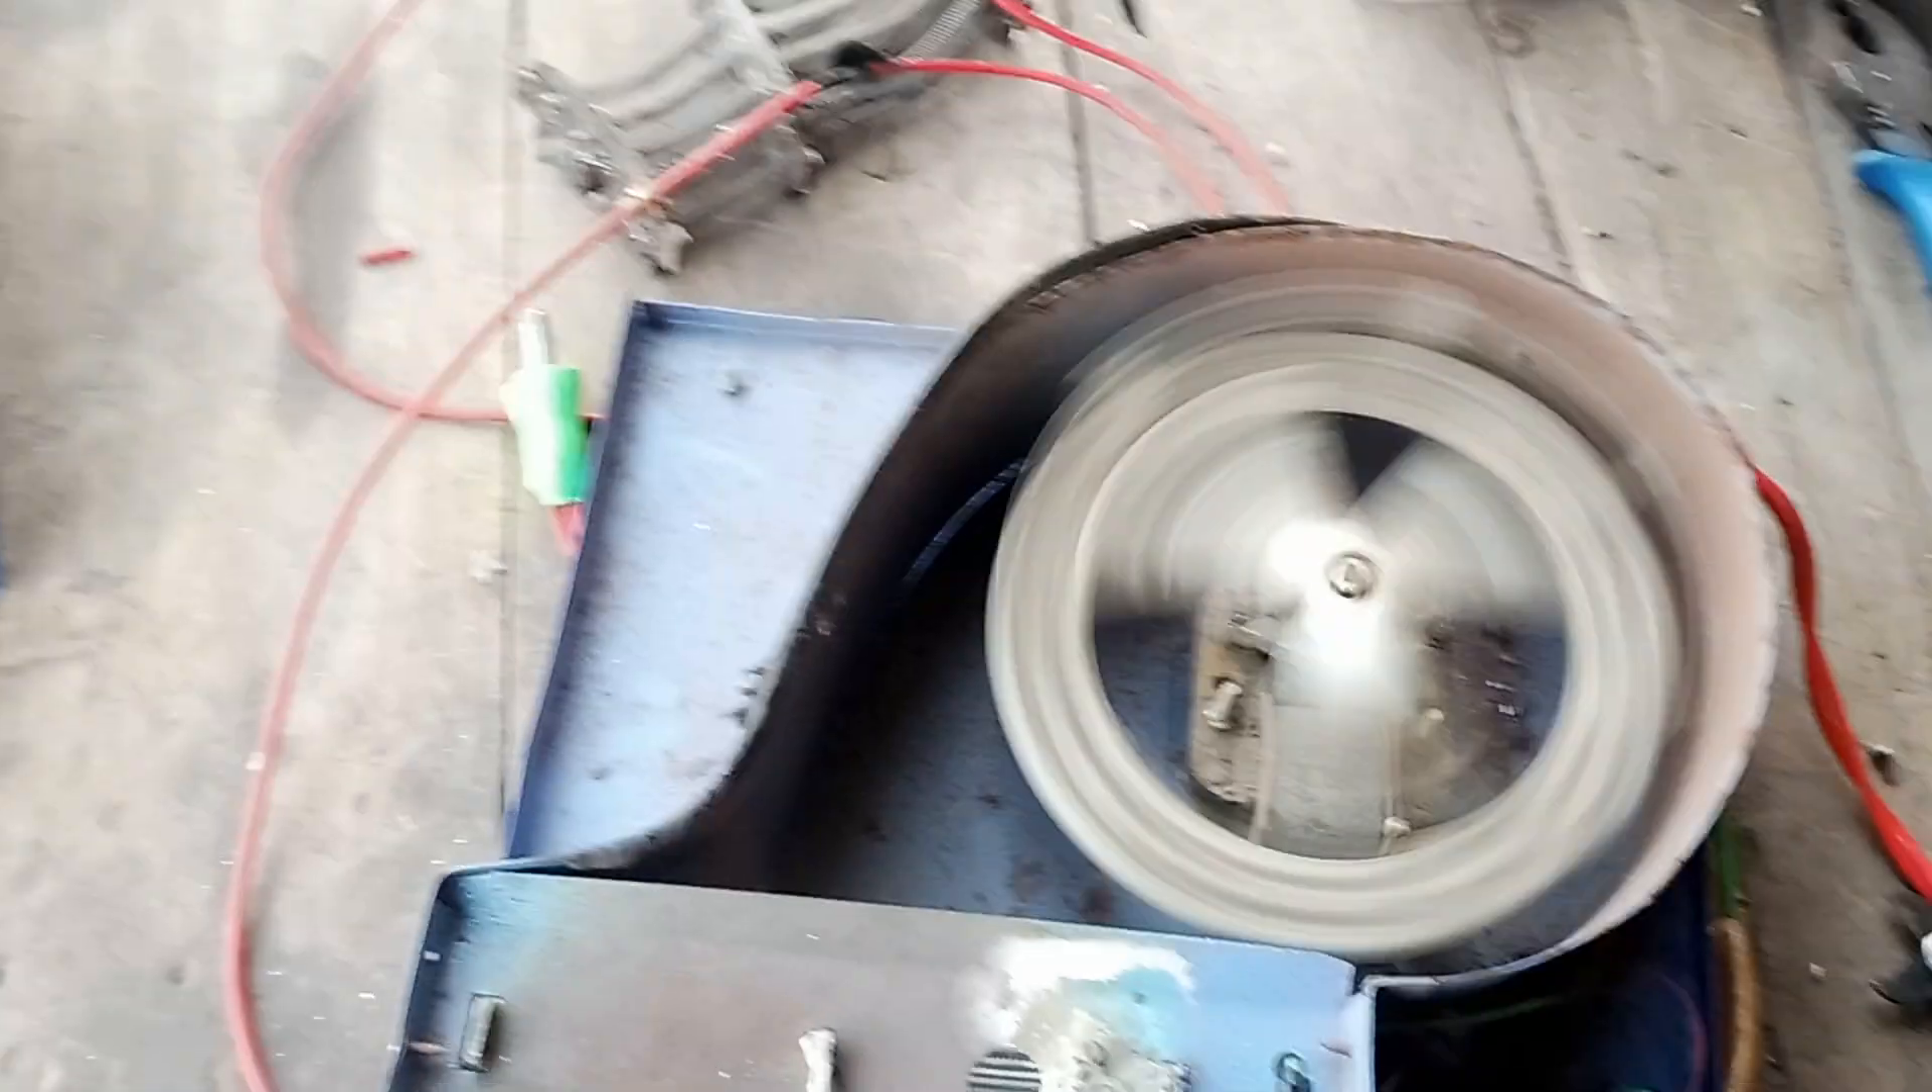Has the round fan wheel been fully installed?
Yes.